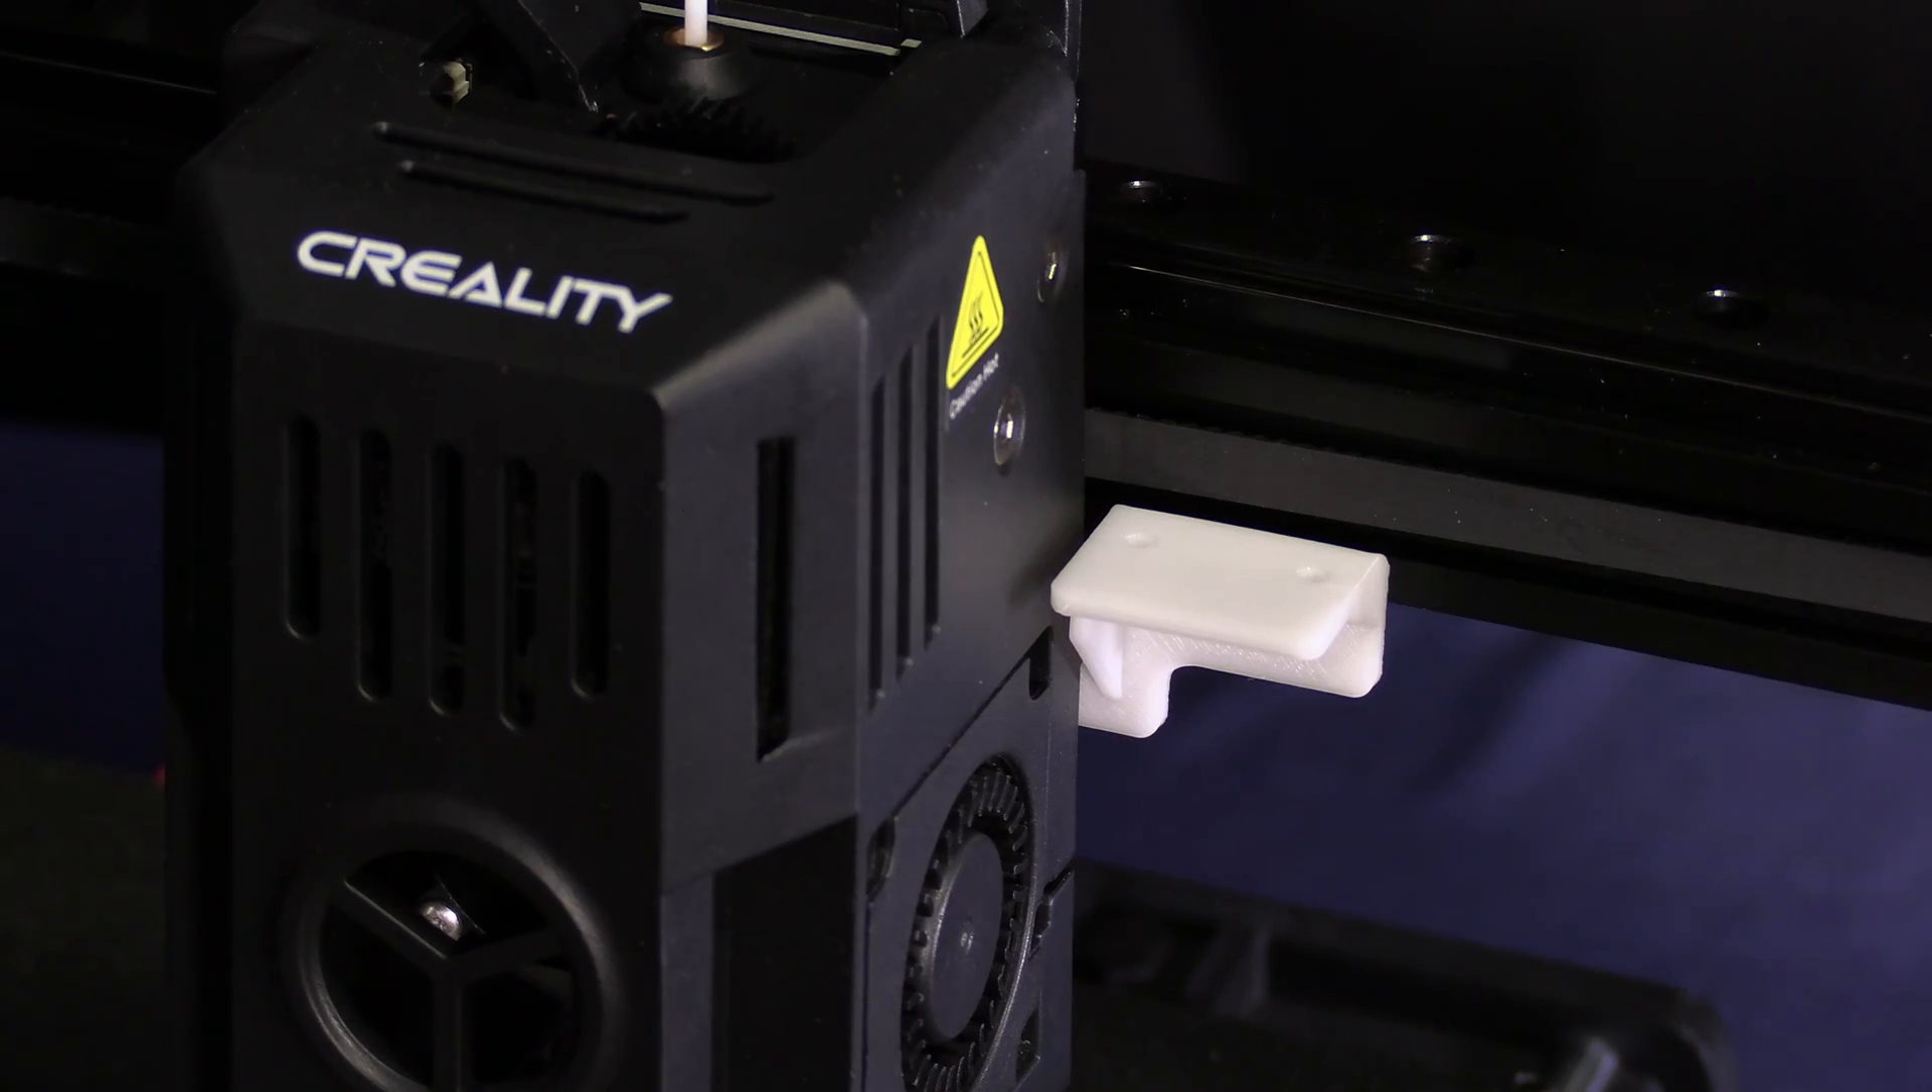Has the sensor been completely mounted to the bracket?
No.